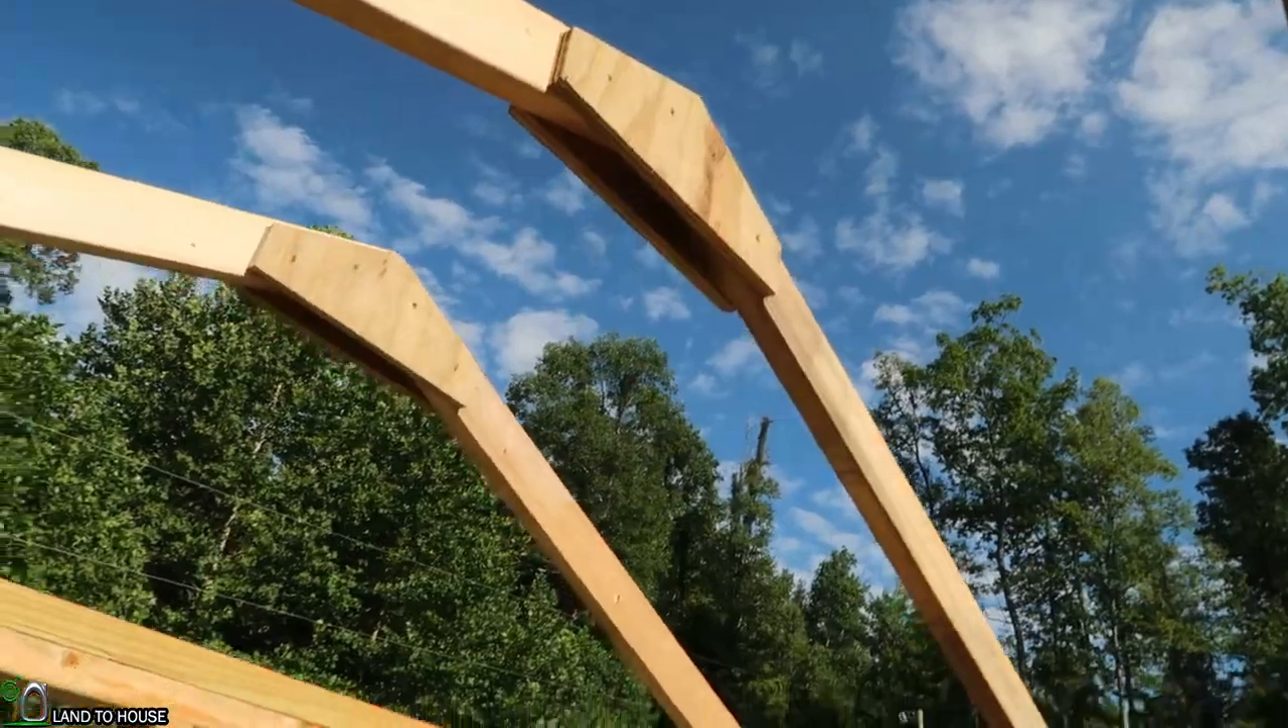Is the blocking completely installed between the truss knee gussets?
No.